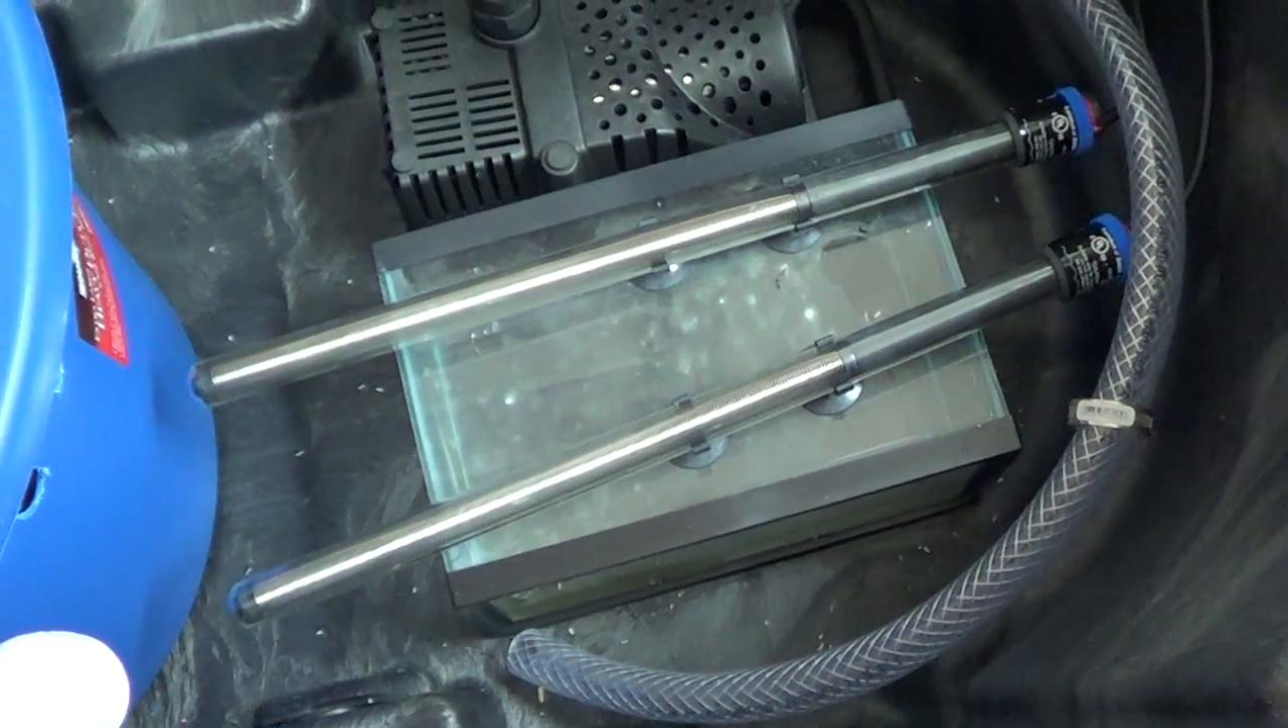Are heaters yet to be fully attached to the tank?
No.